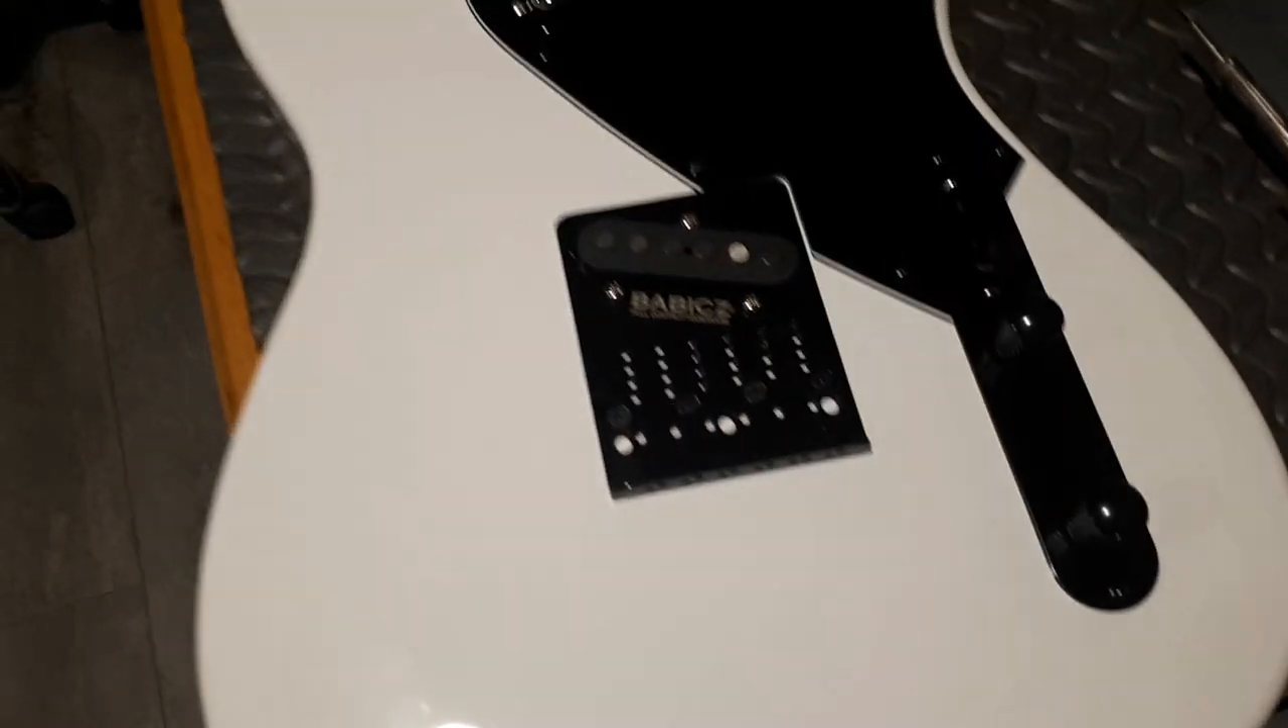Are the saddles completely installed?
No.